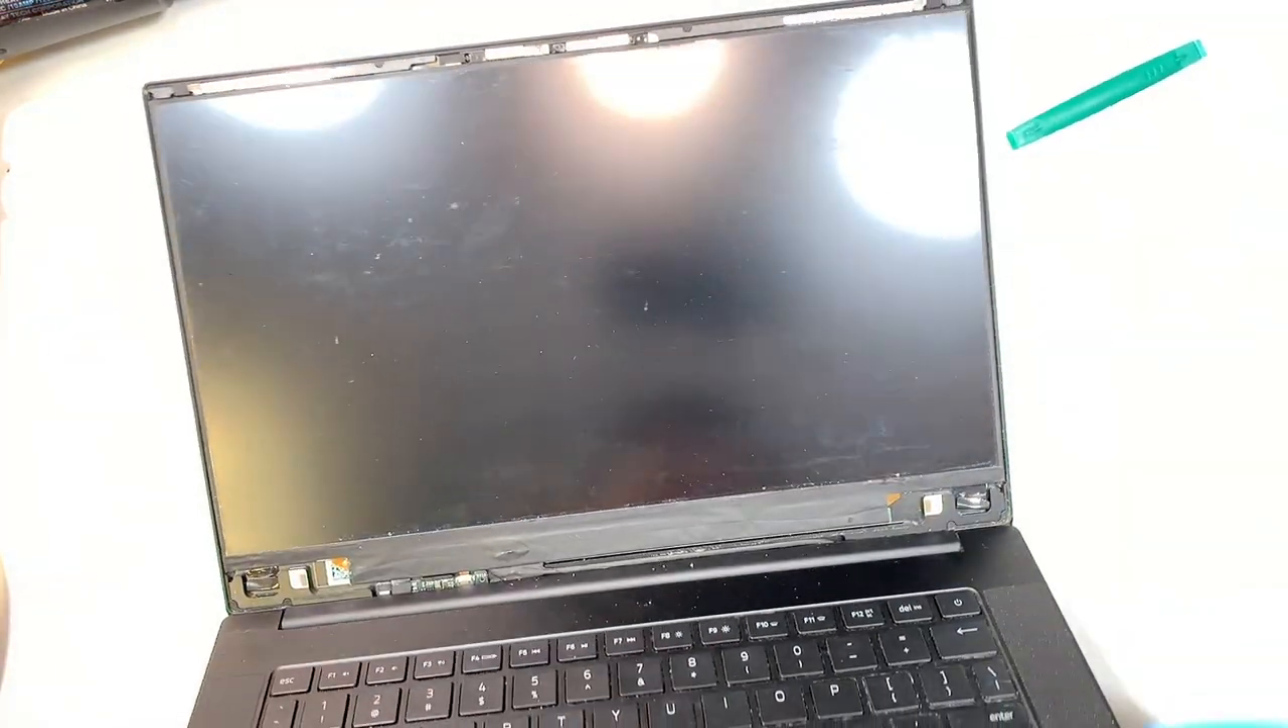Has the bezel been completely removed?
Yes.